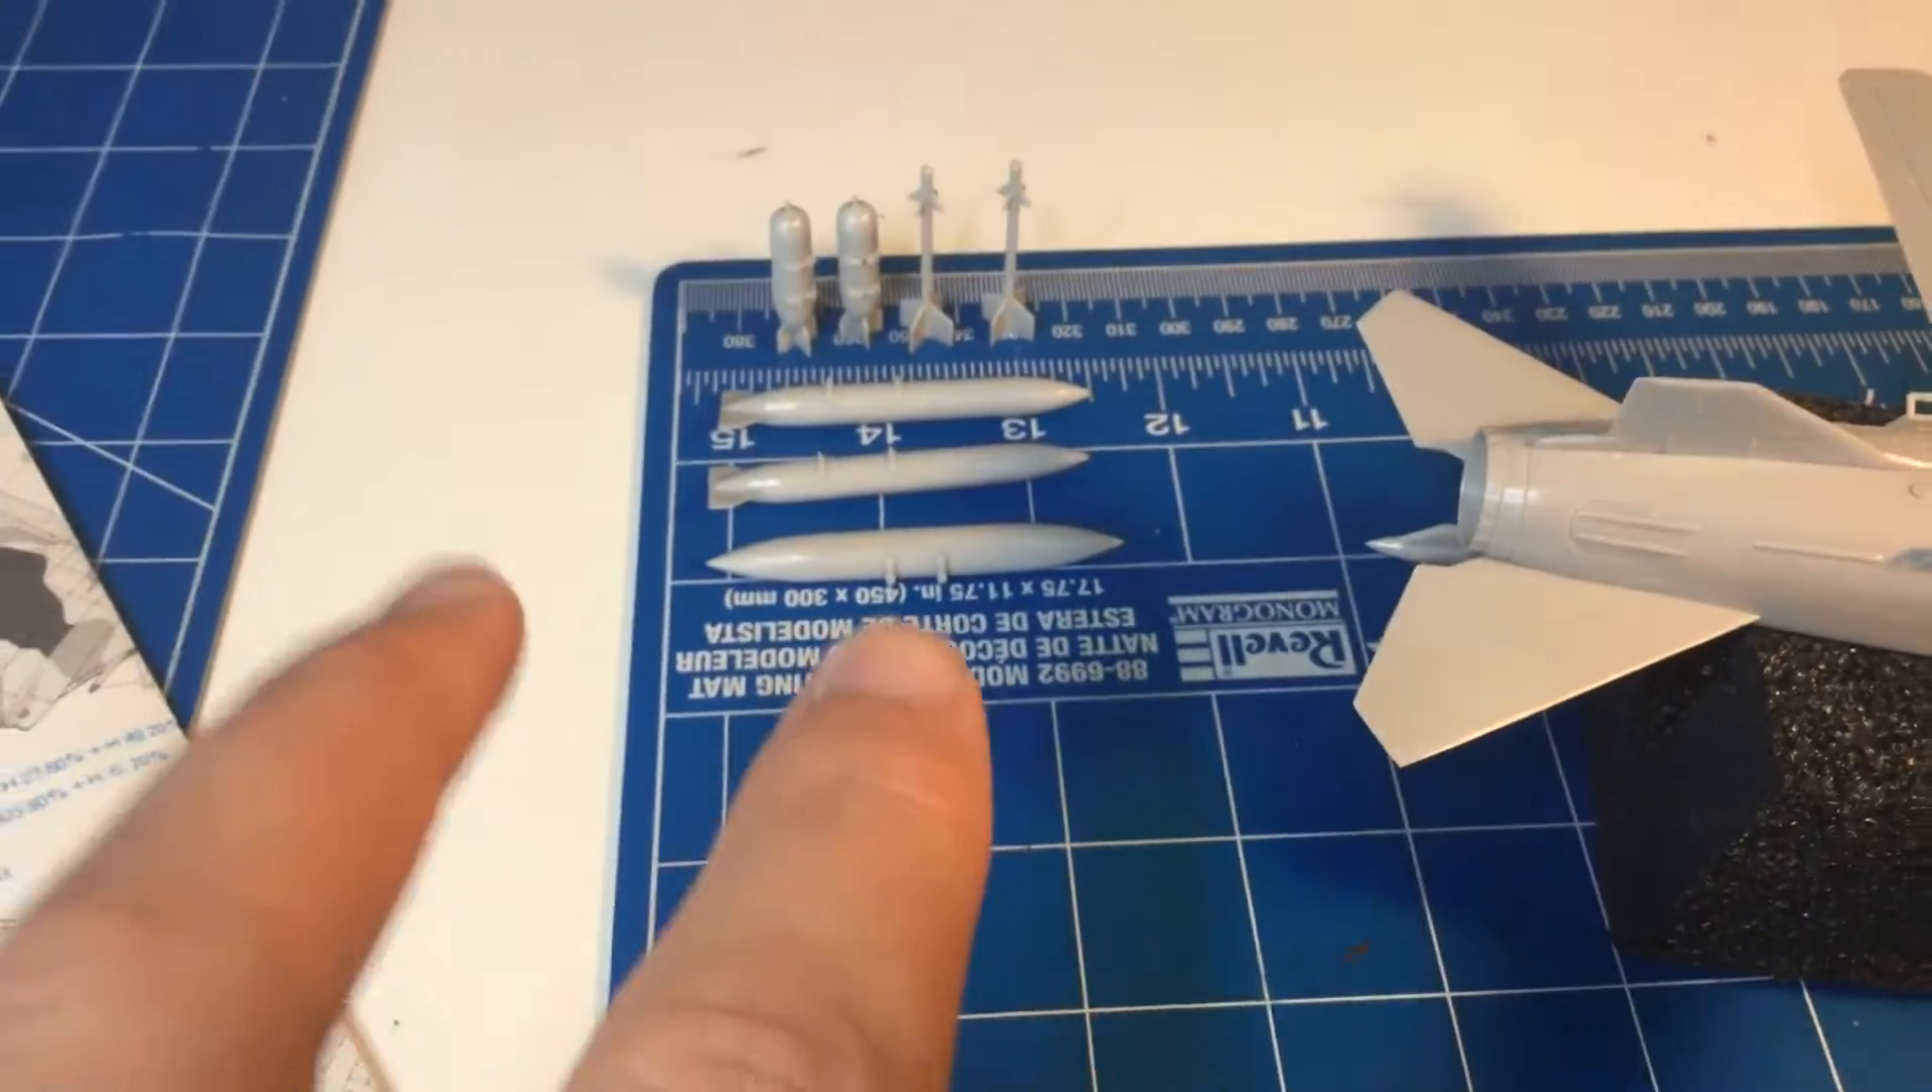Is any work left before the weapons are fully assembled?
No.